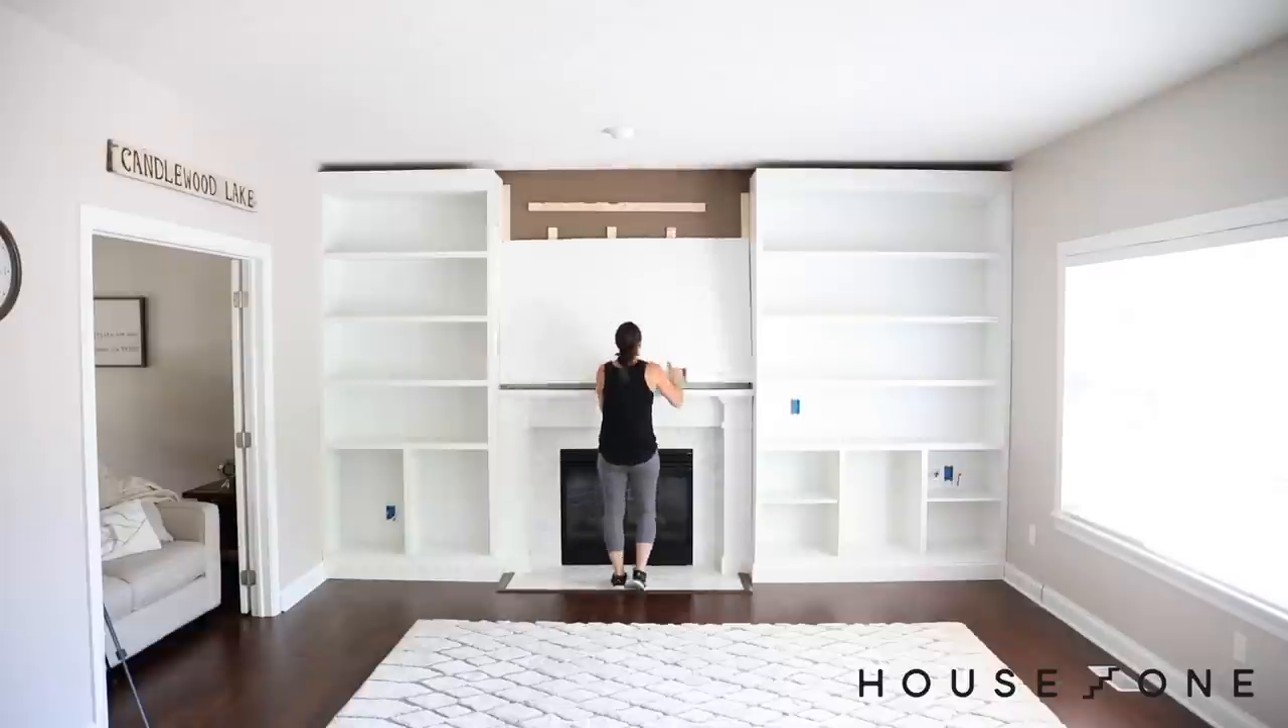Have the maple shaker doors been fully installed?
No.